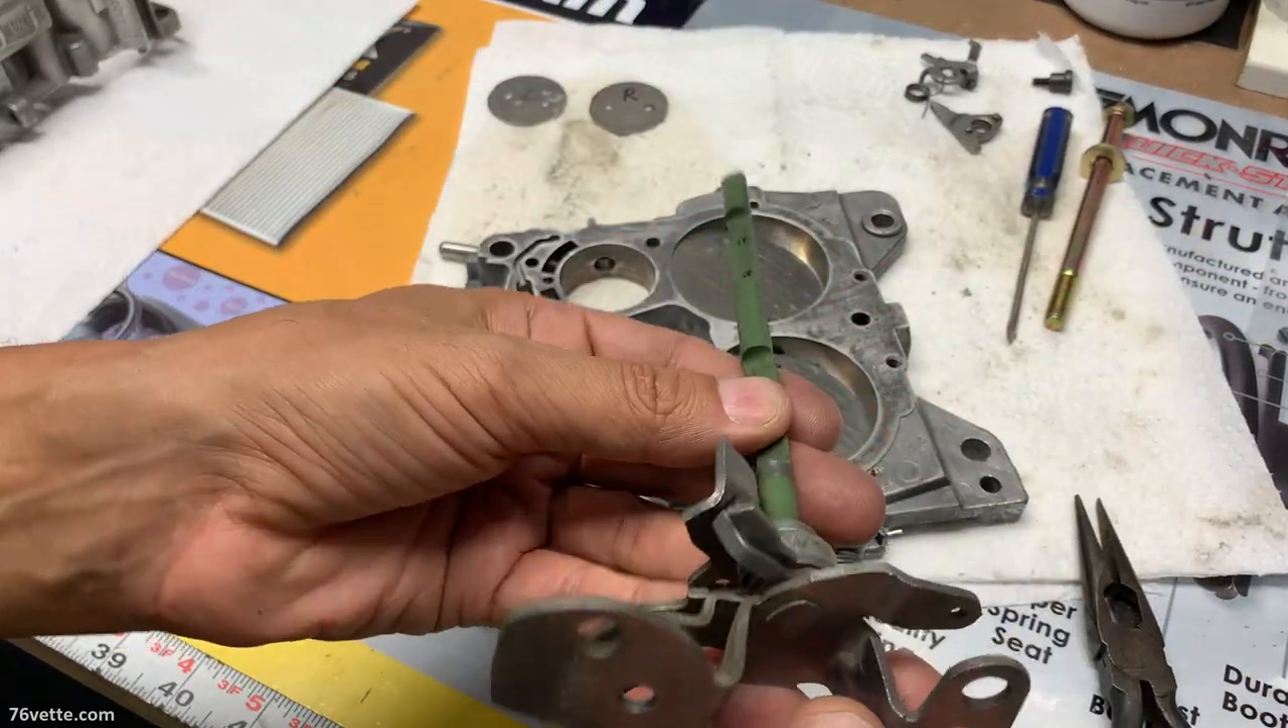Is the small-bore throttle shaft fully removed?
Yes.